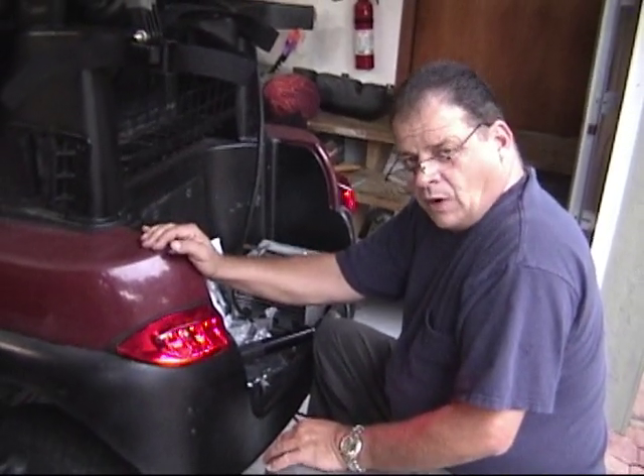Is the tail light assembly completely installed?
Yes.